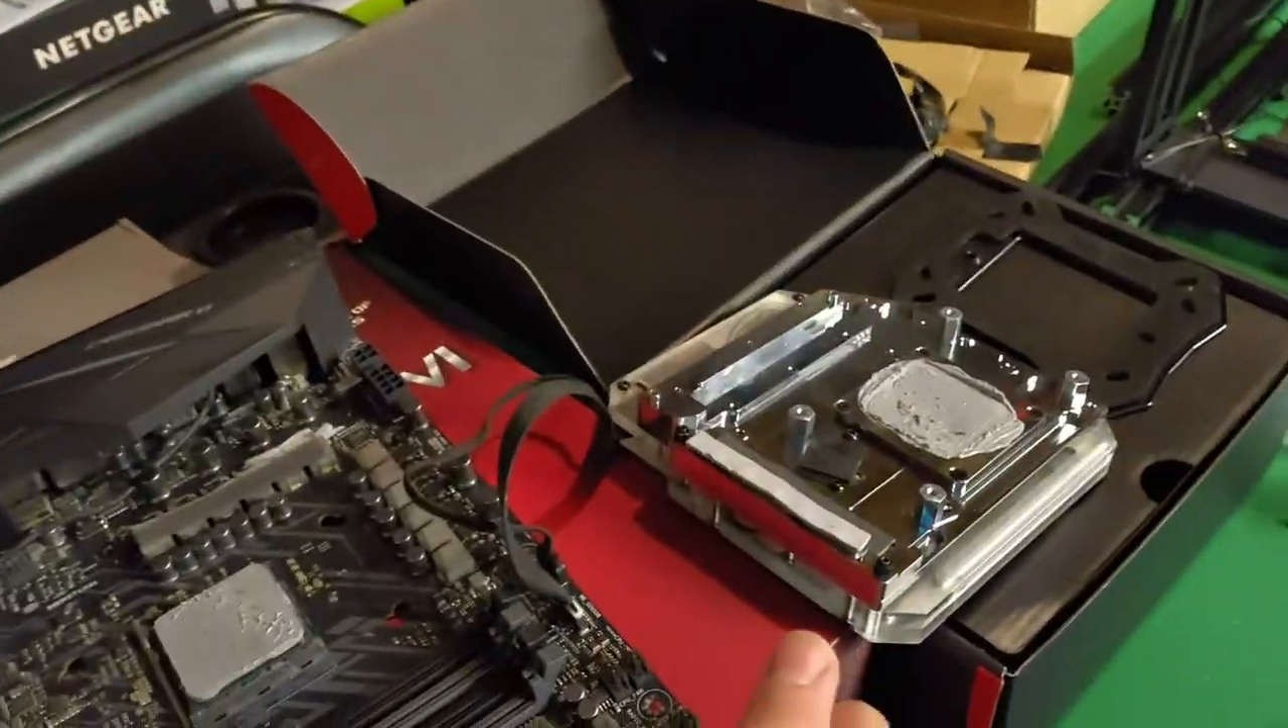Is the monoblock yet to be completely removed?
No.